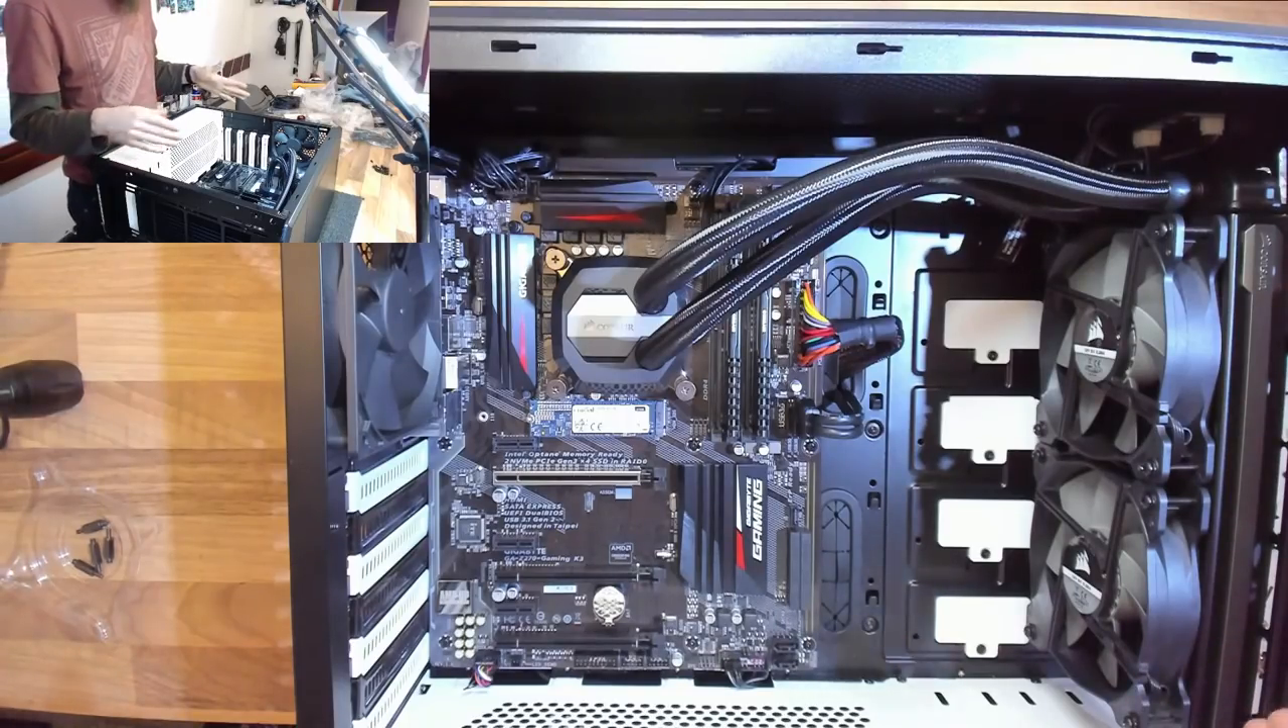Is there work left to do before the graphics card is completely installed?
Yes.